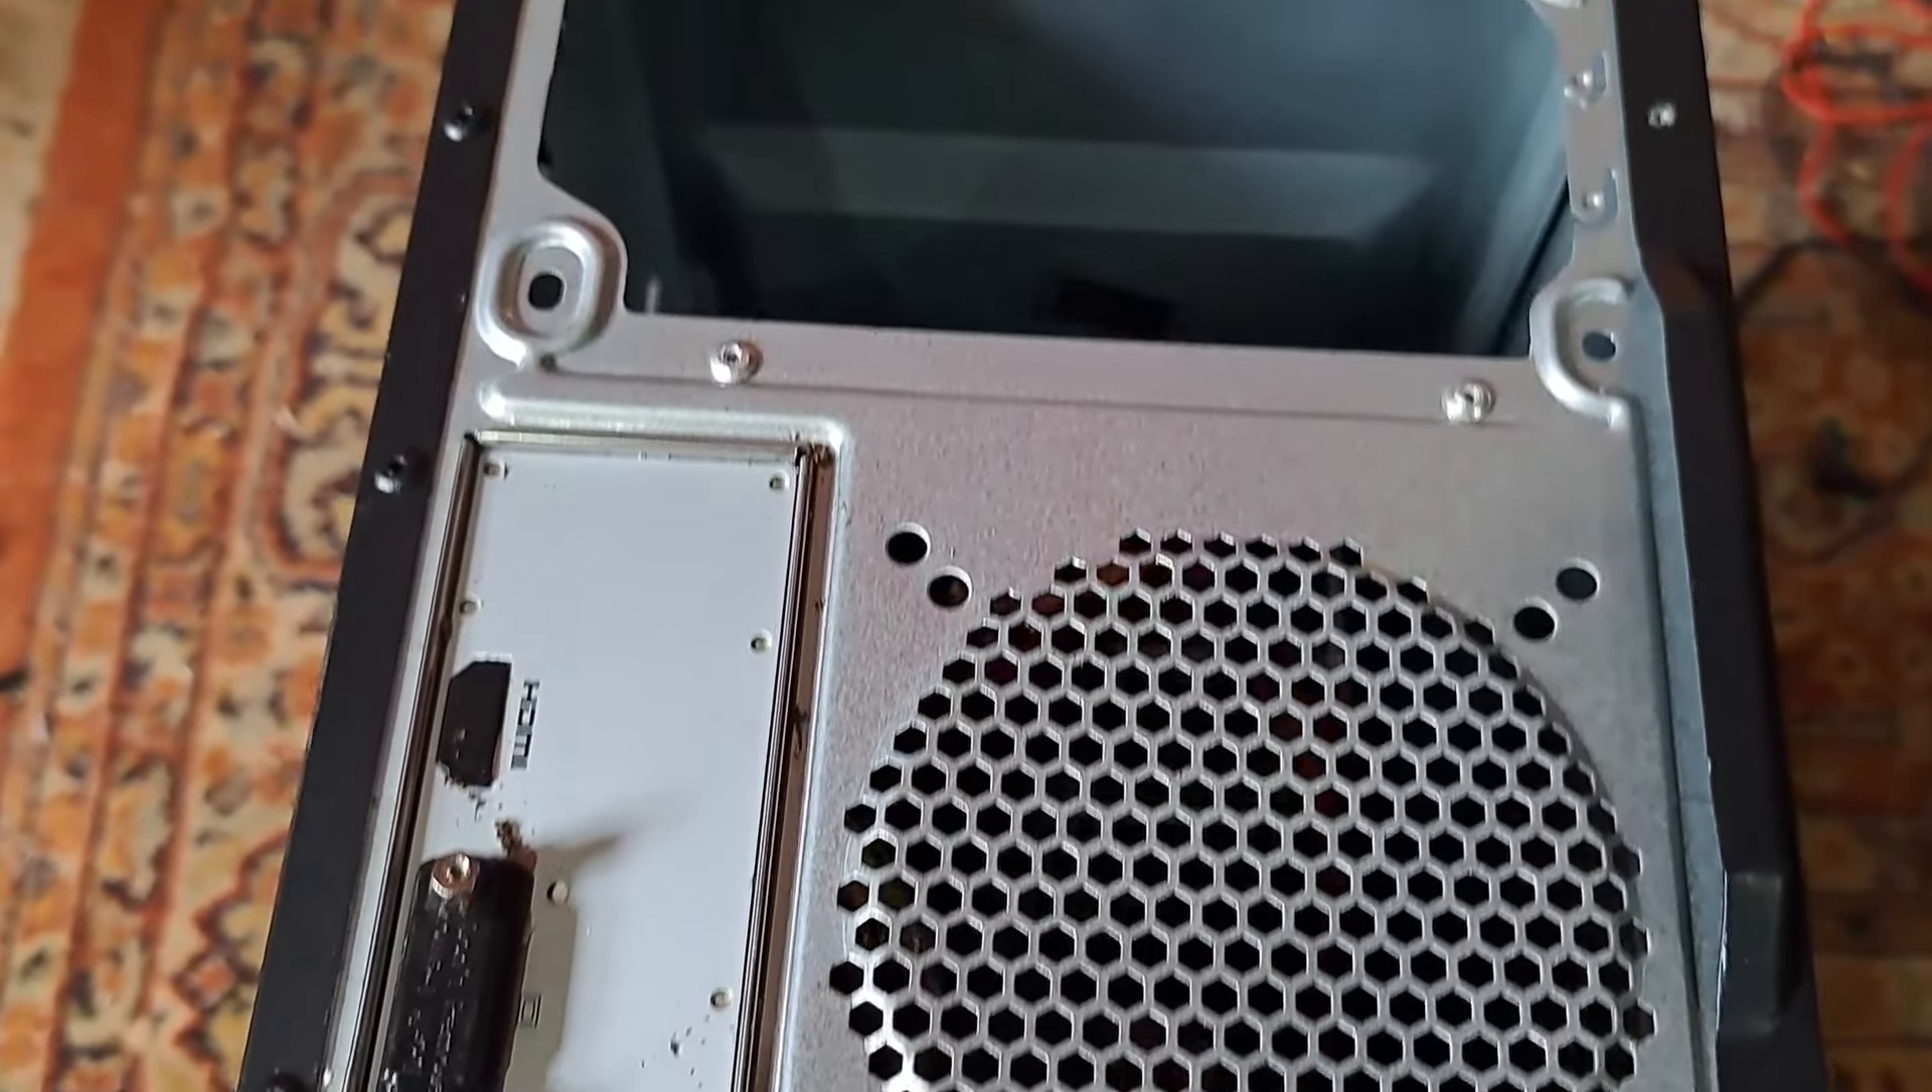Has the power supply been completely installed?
No.